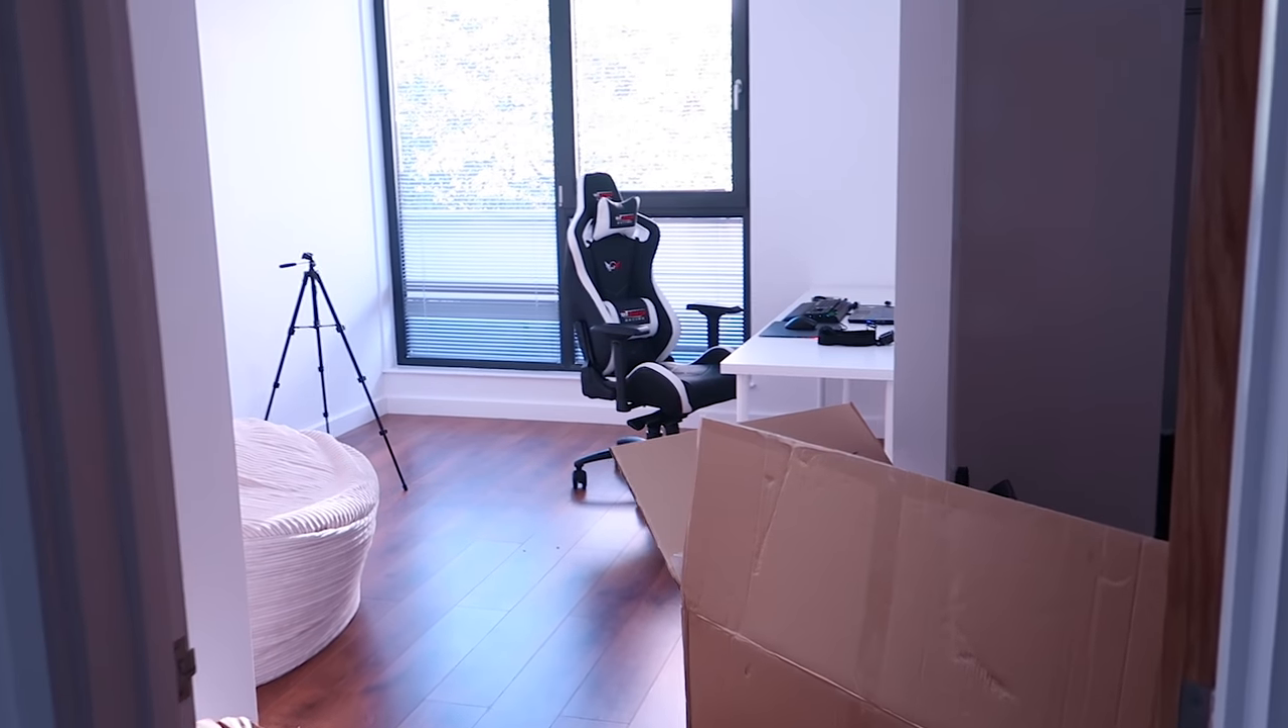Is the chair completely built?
Yes.